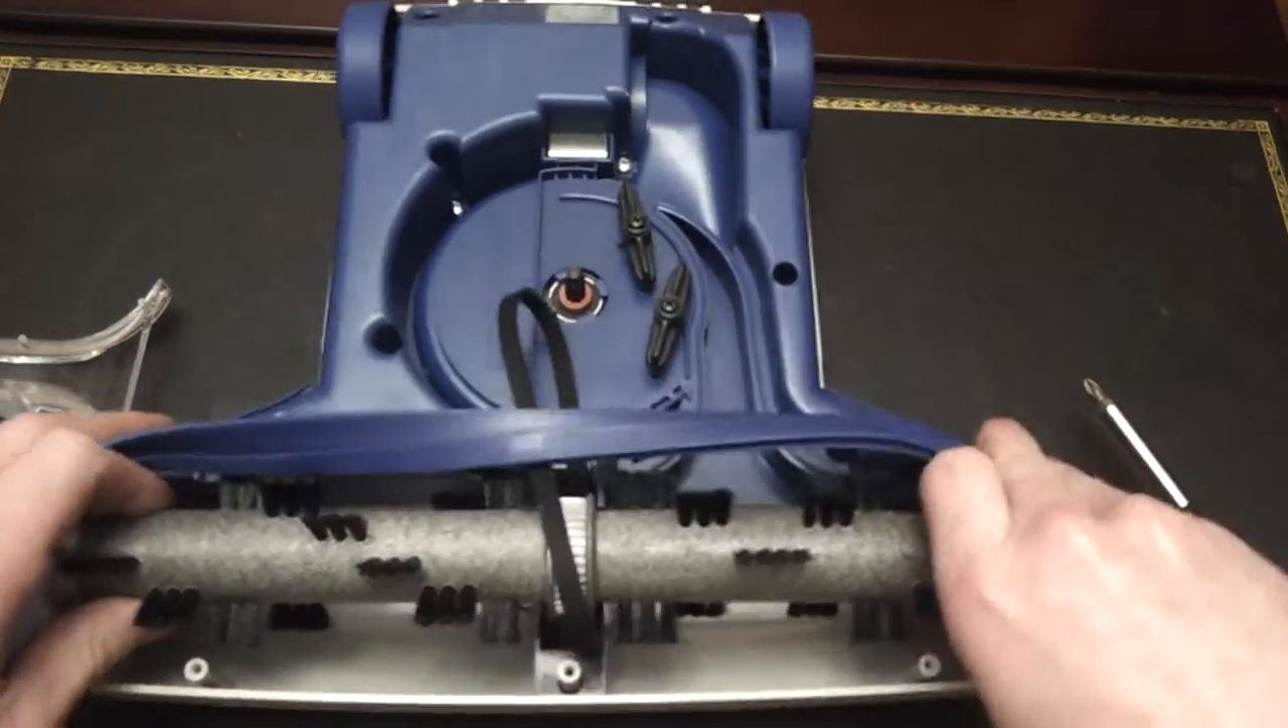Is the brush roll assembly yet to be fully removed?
Yes.